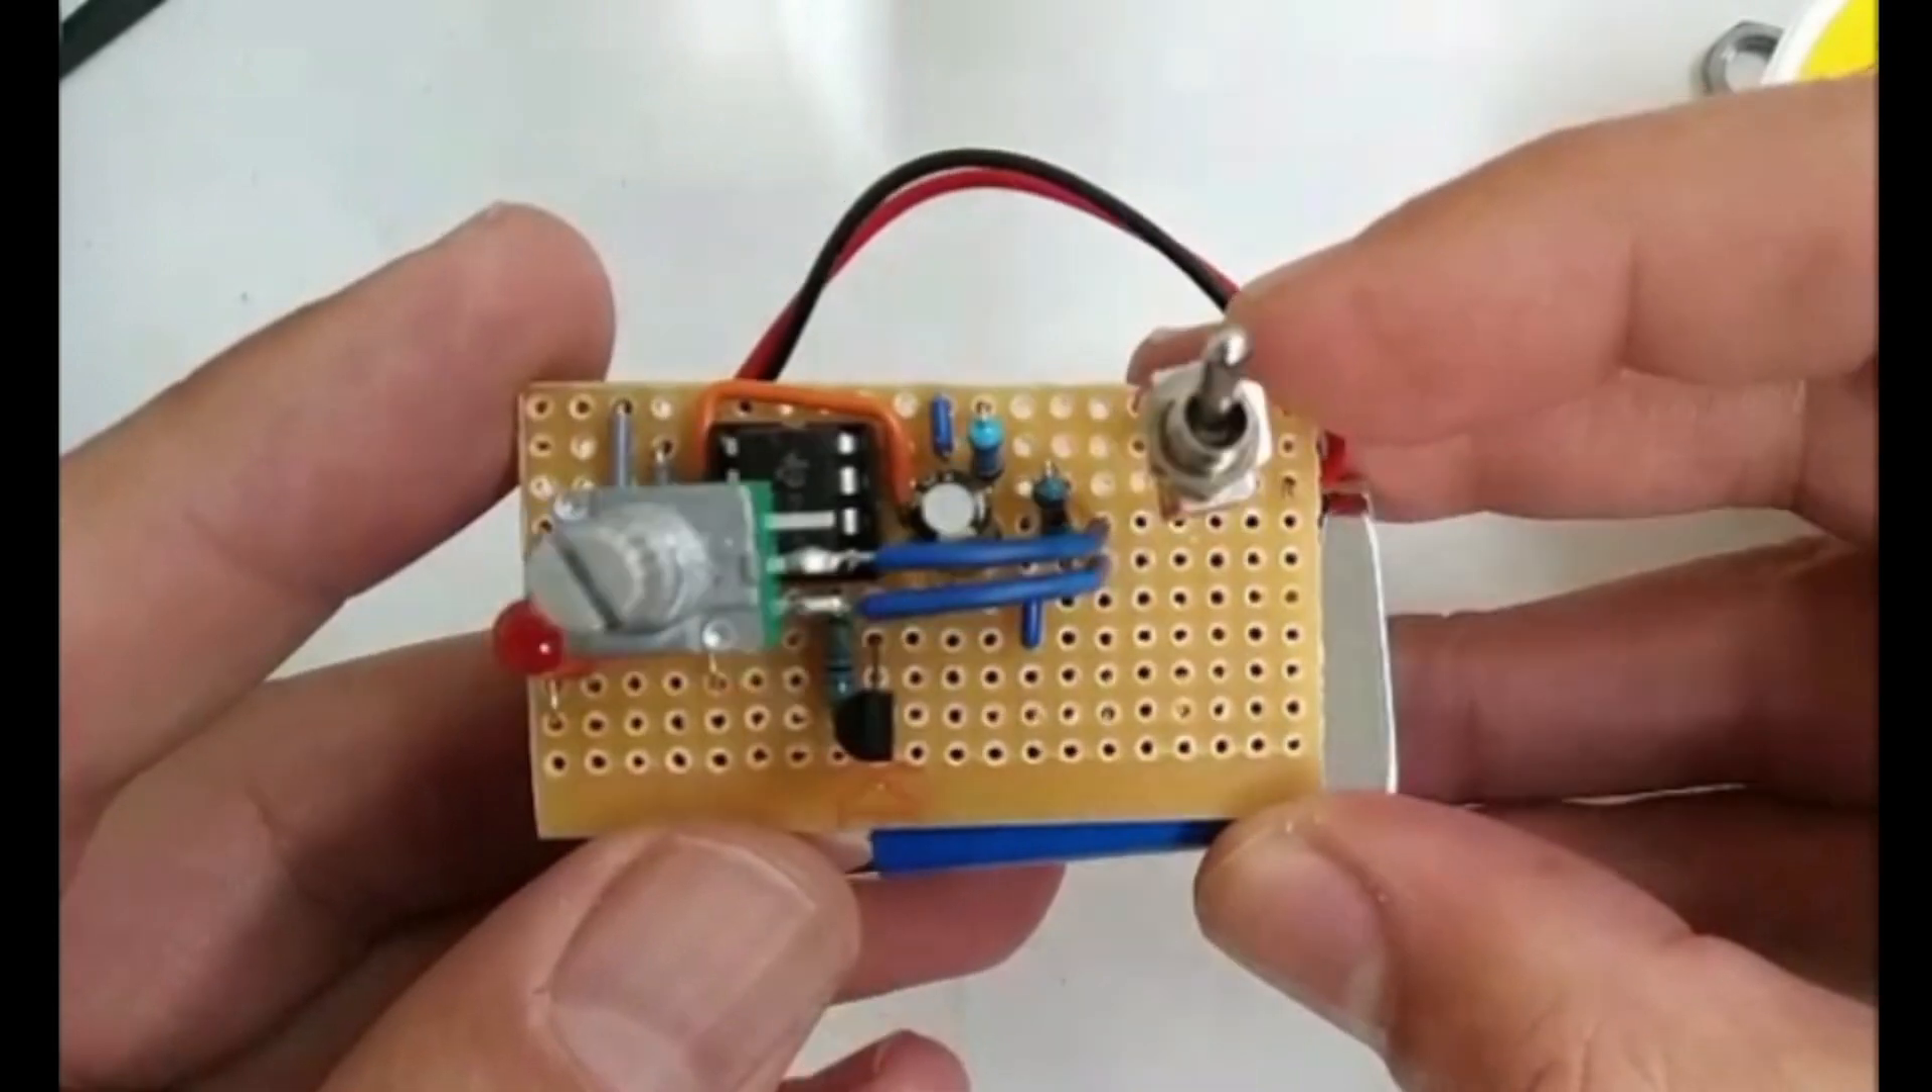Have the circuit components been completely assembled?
Yes.